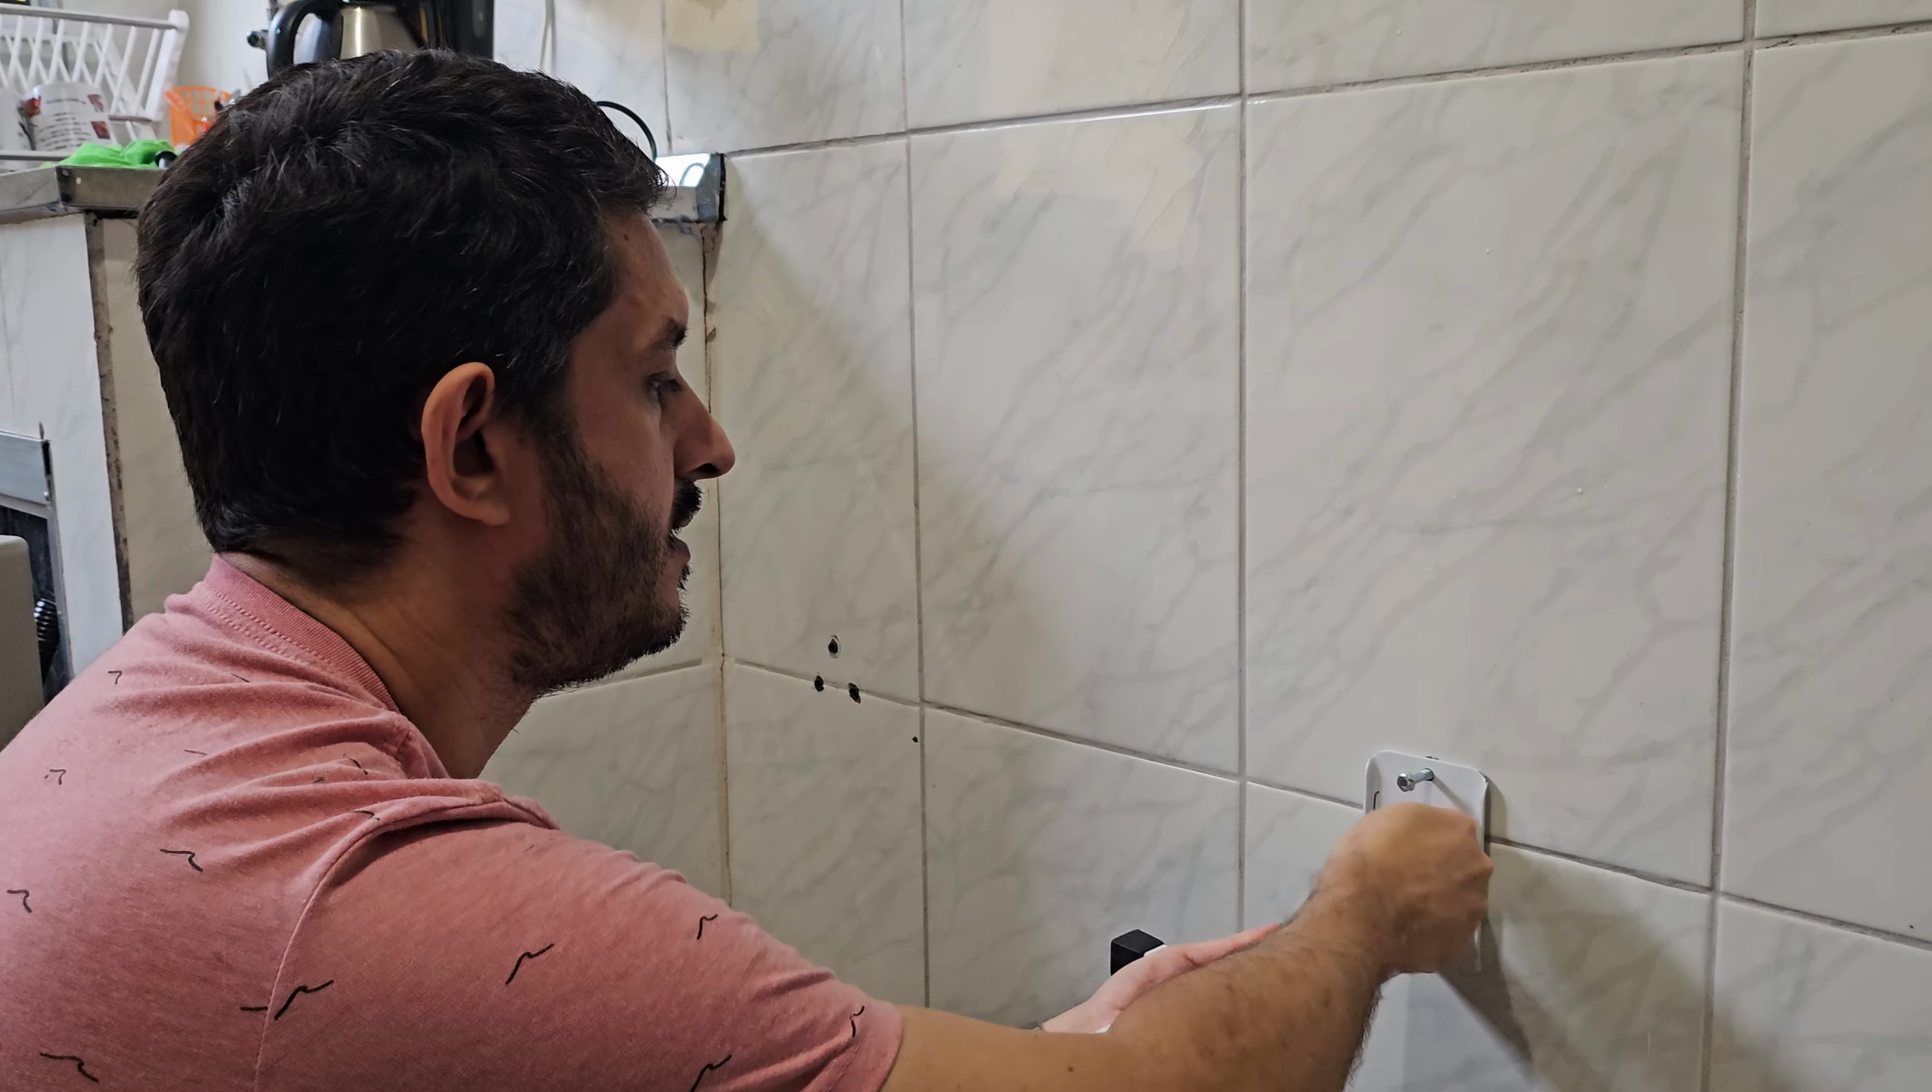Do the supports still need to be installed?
Yes.